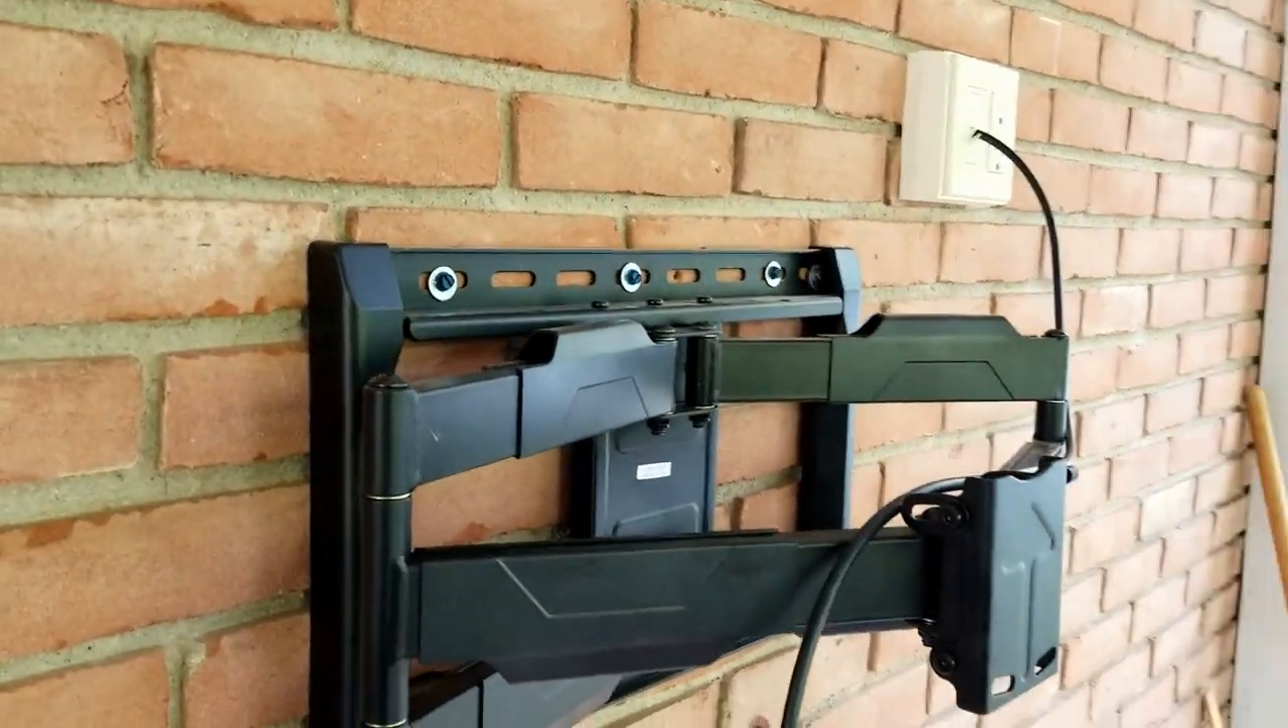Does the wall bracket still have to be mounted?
No.